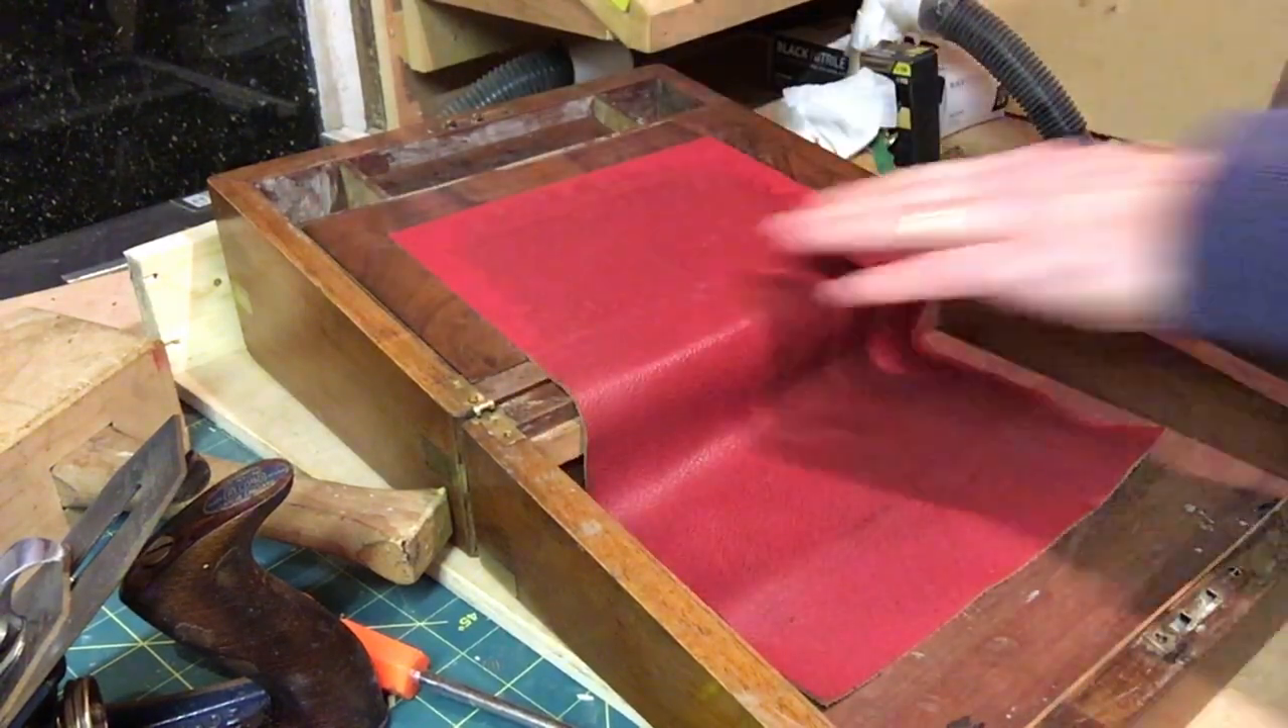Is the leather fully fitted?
No.